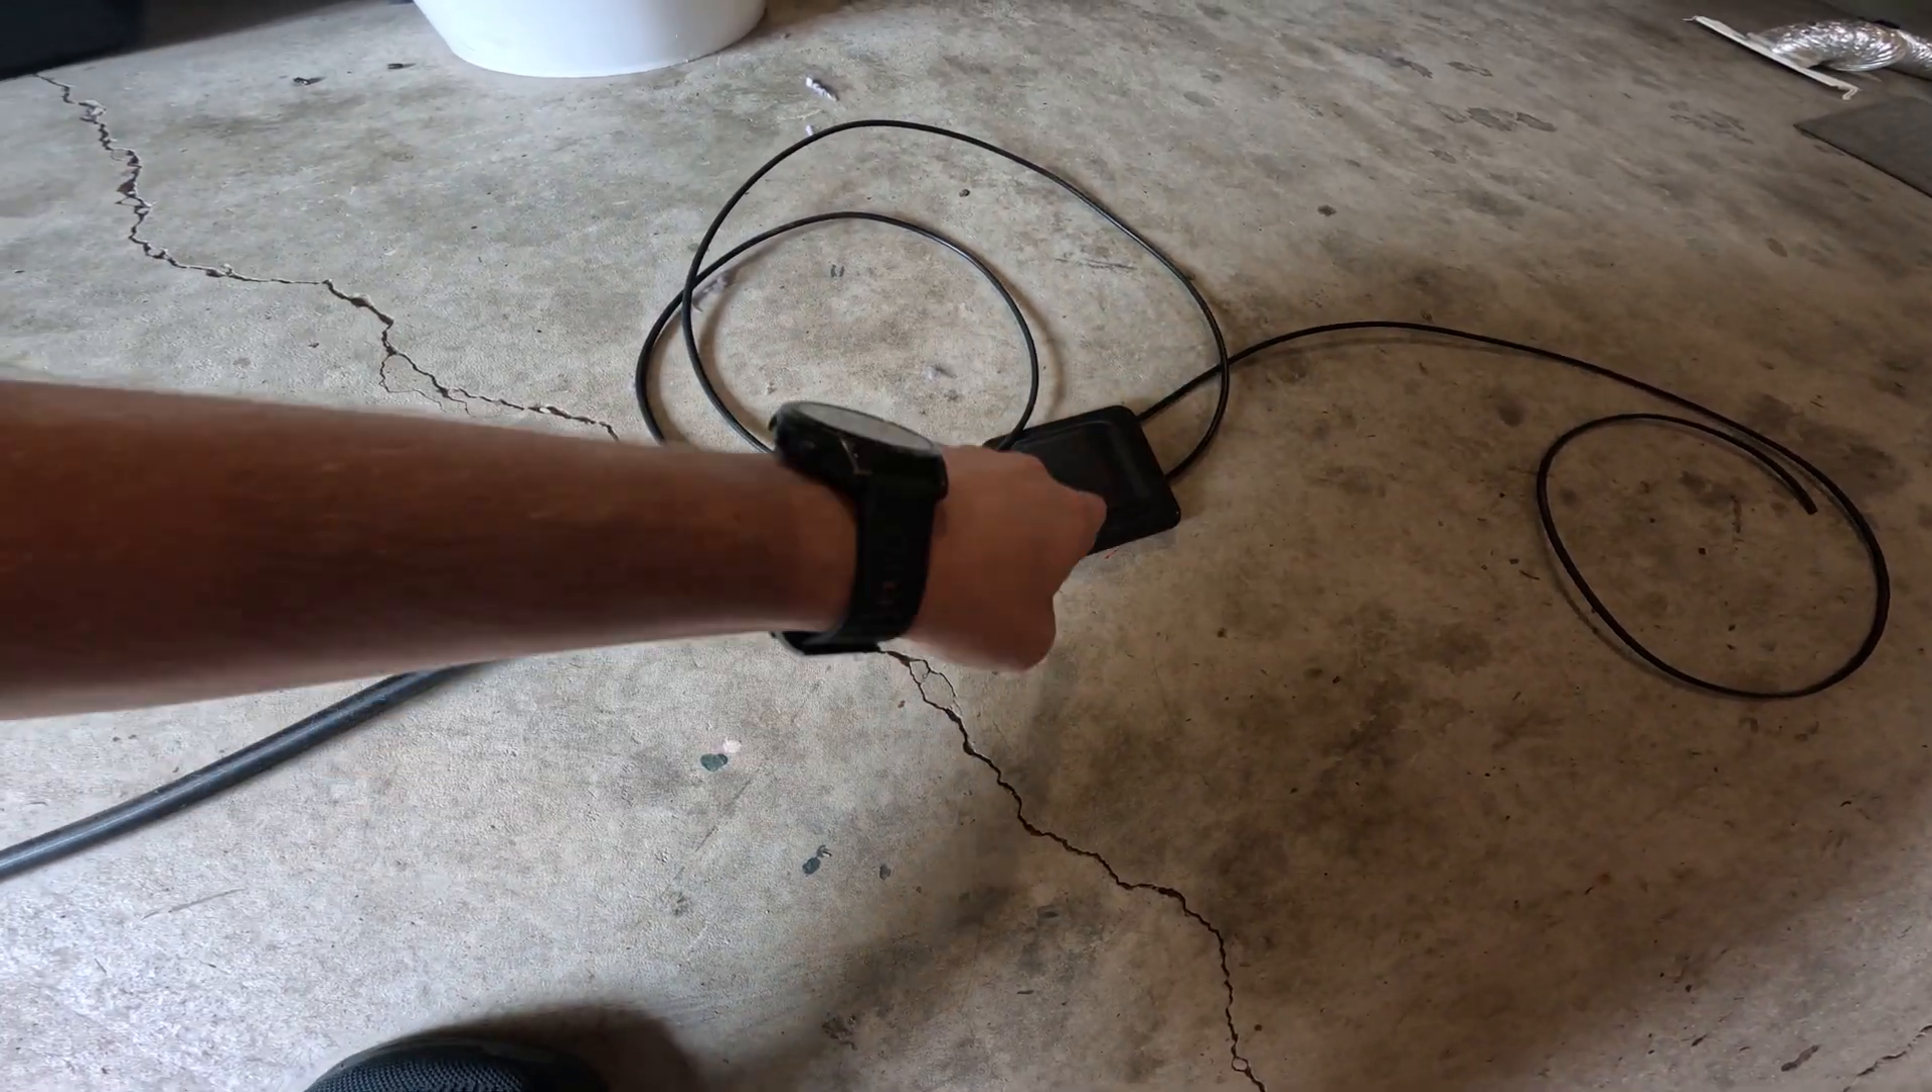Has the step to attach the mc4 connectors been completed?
No.